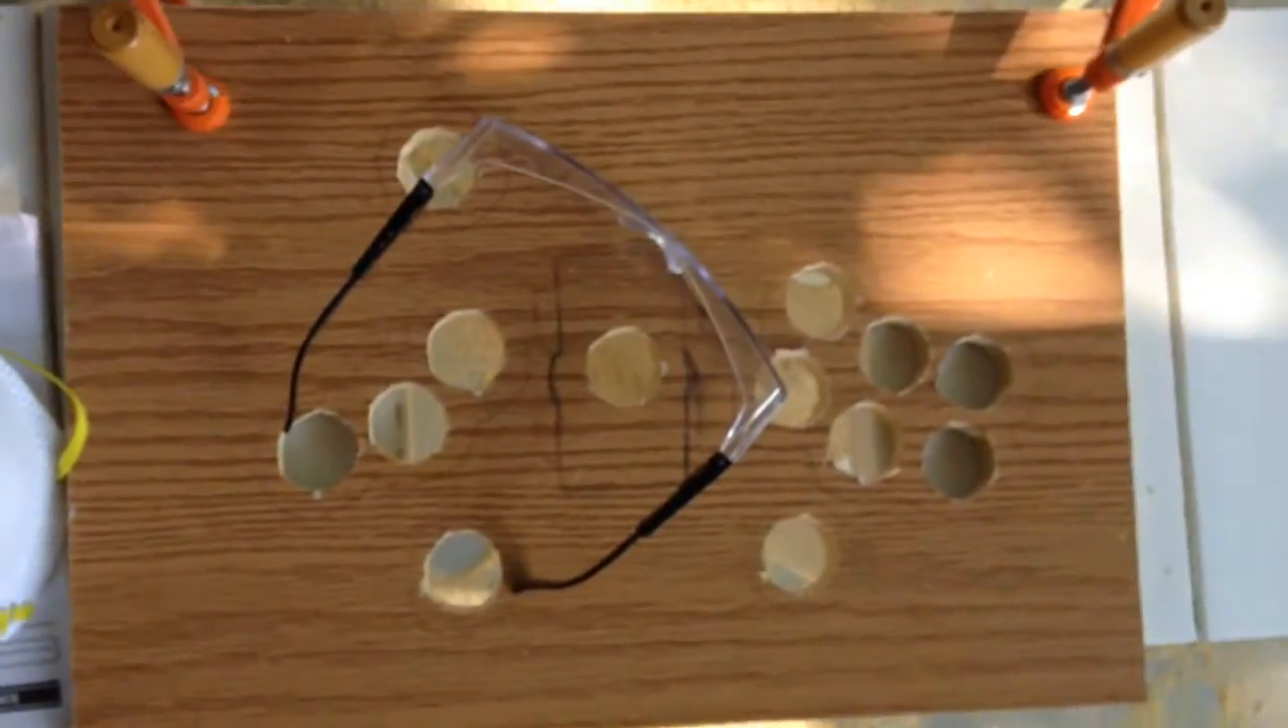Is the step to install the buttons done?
No.